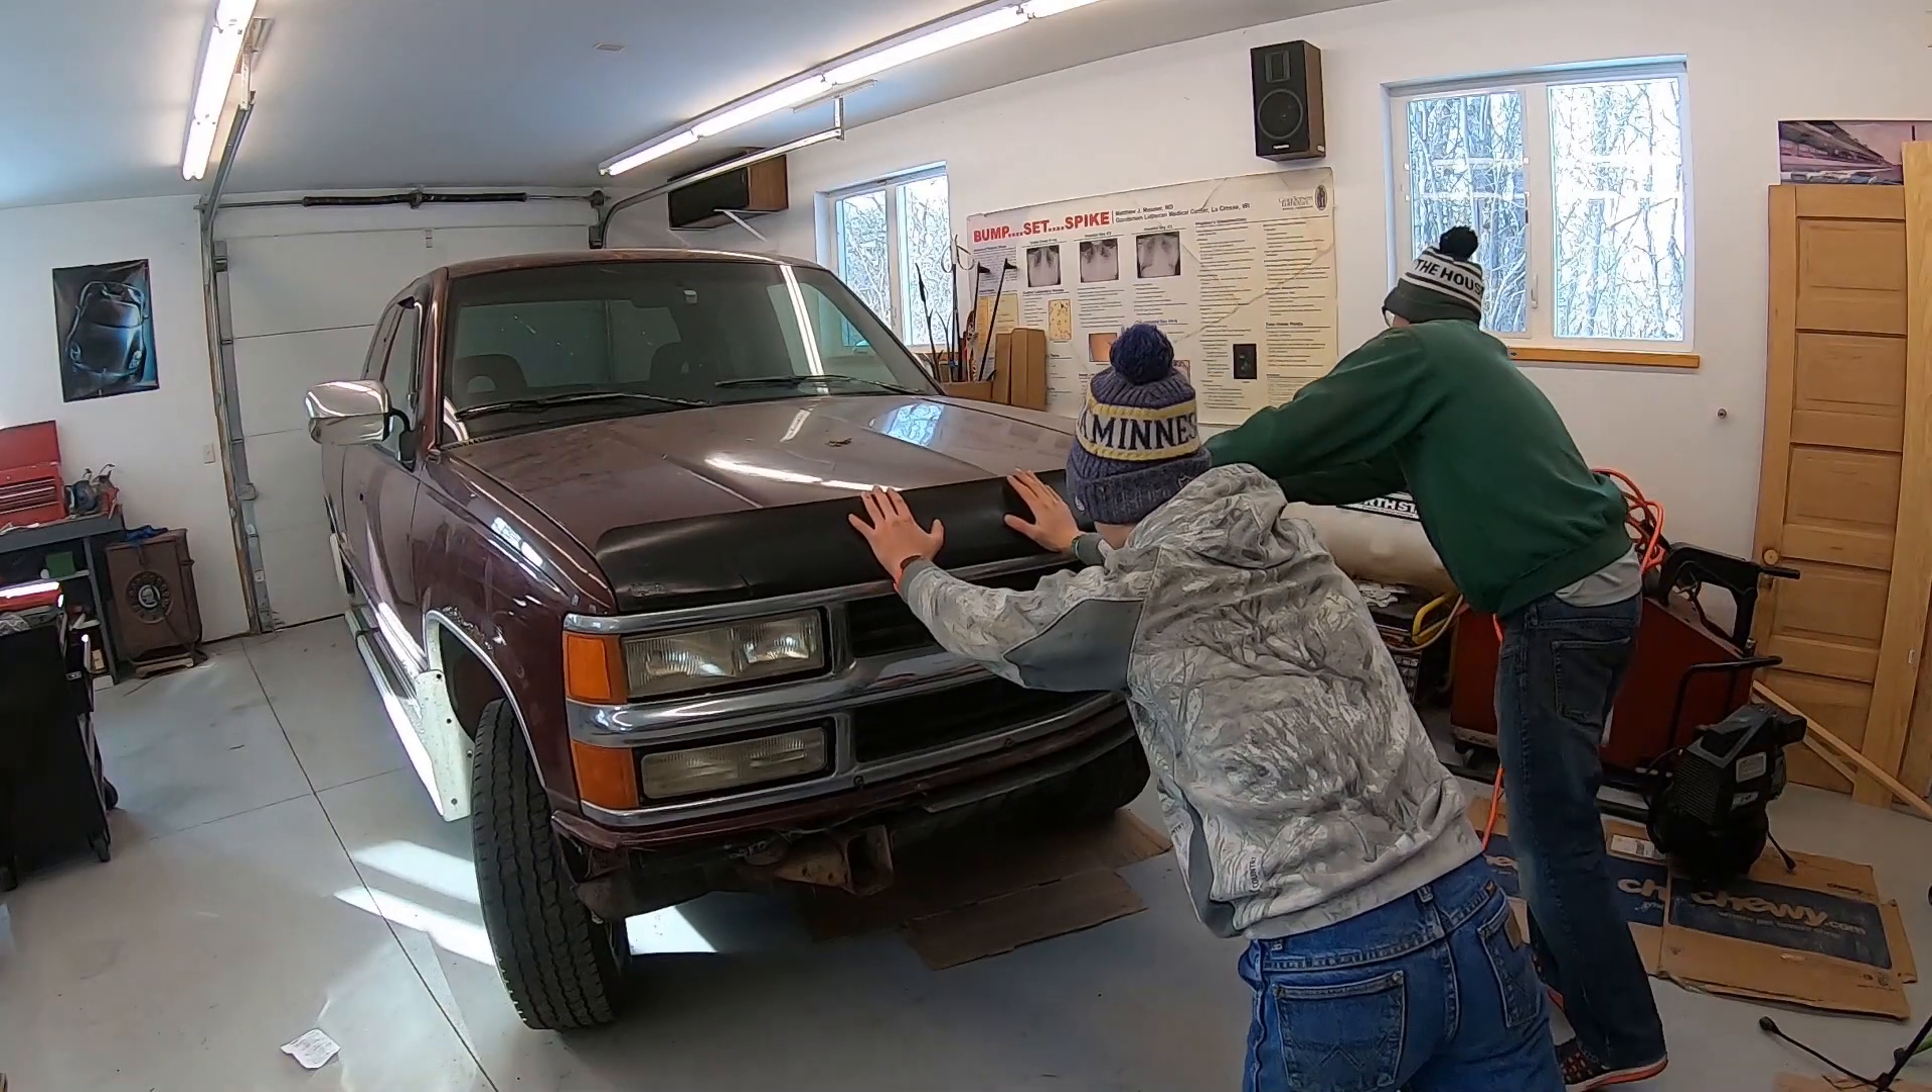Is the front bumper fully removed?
Yes.